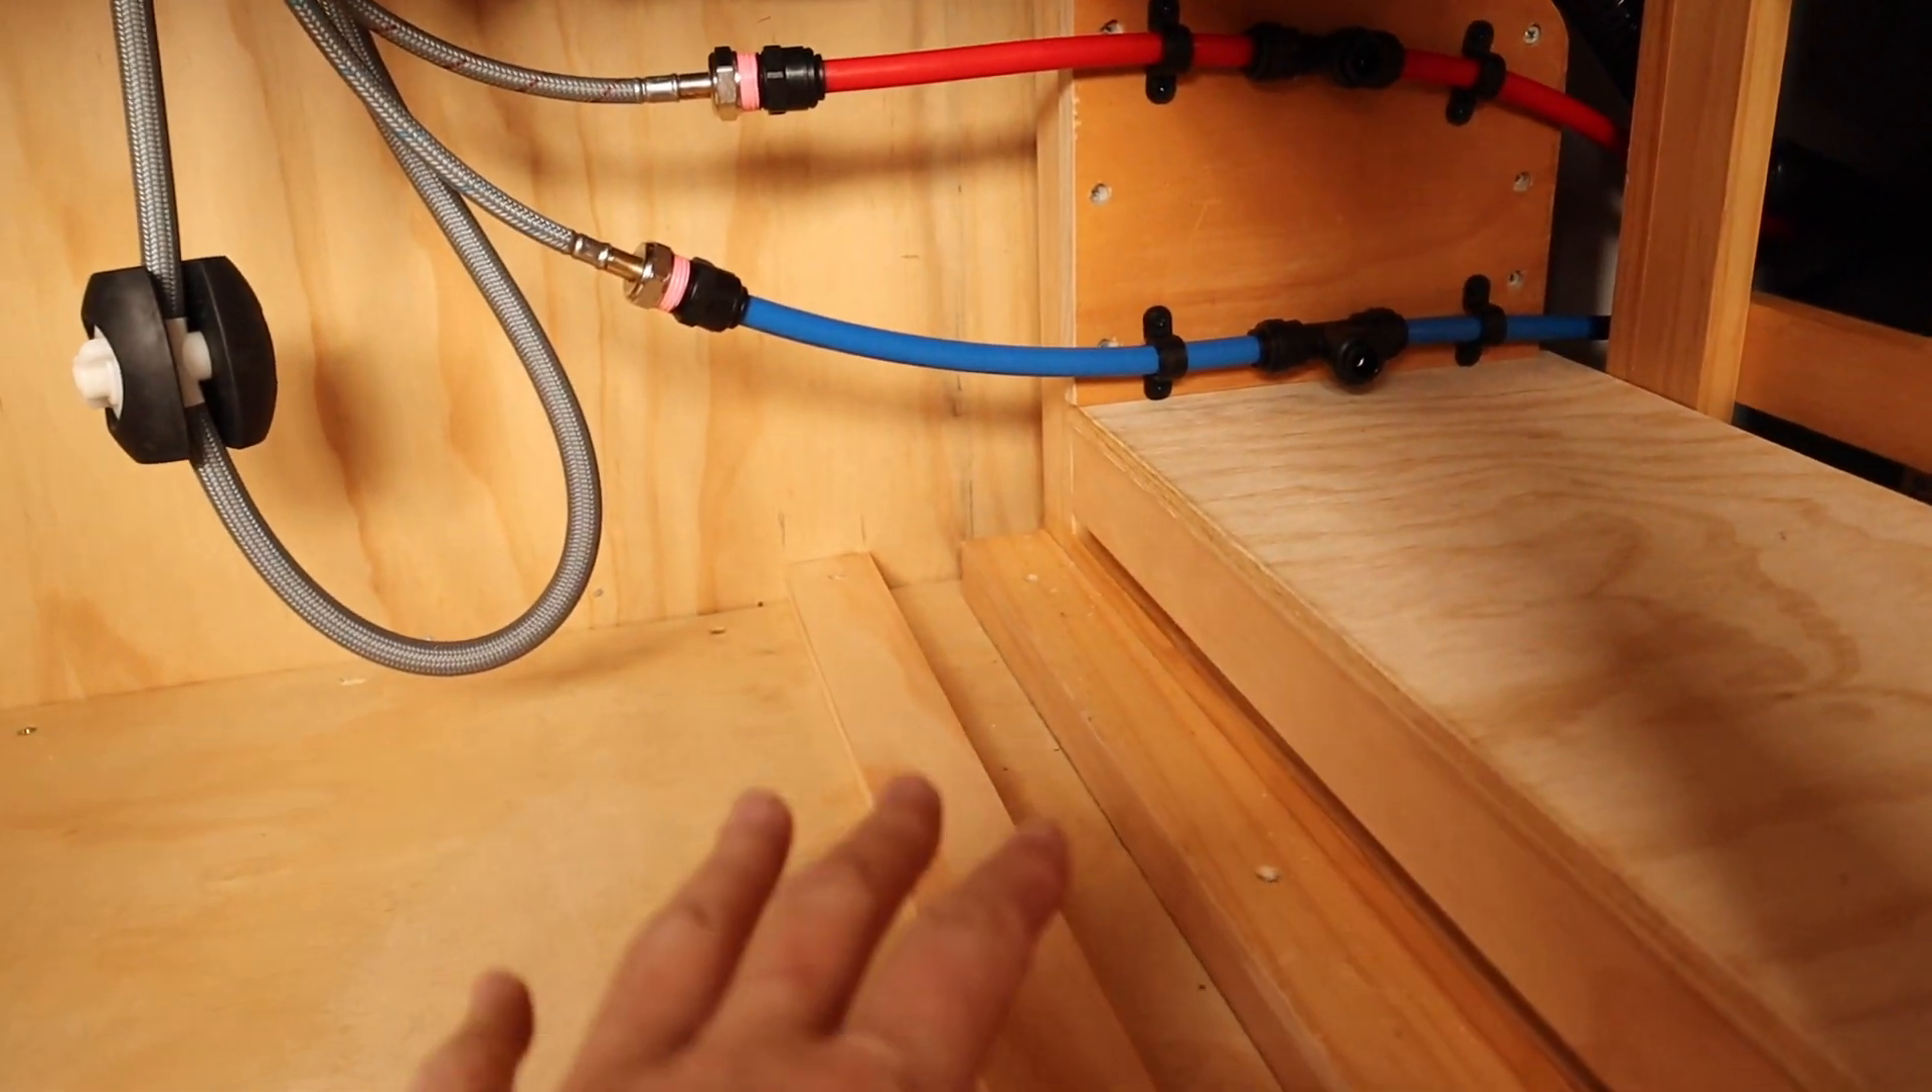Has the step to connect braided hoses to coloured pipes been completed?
Yes.